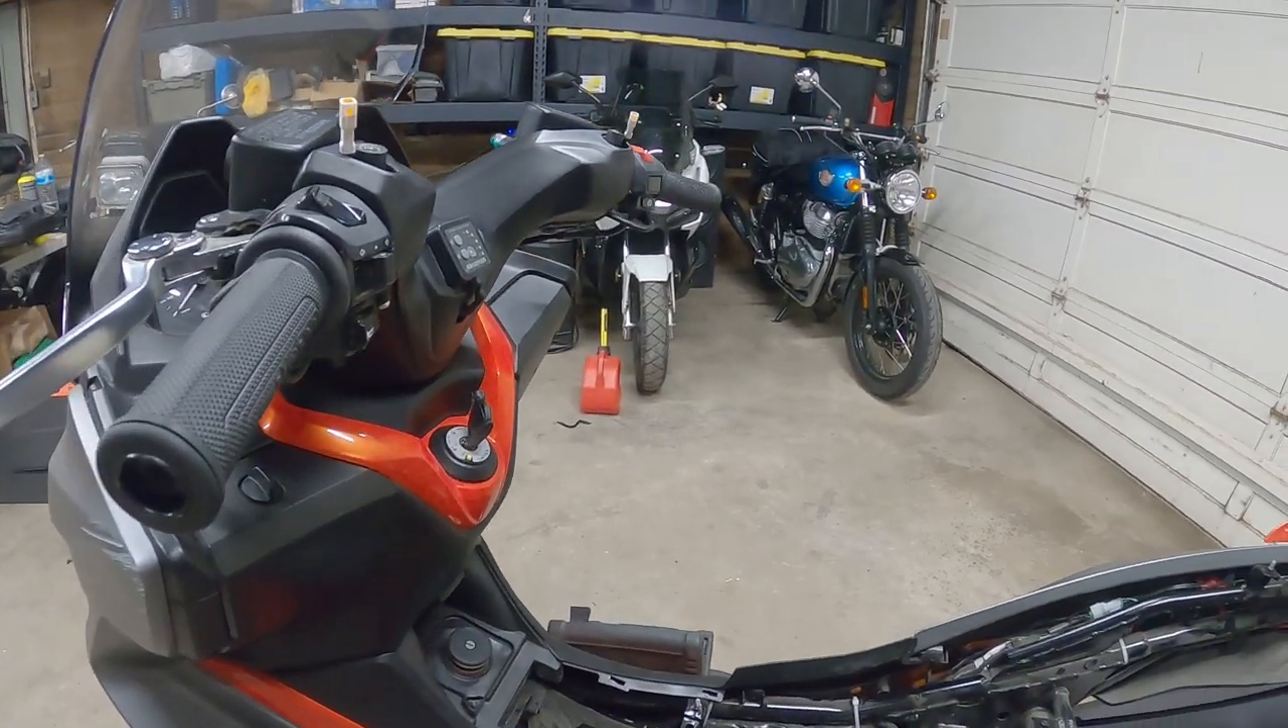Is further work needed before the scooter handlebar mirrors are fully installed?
Yes.